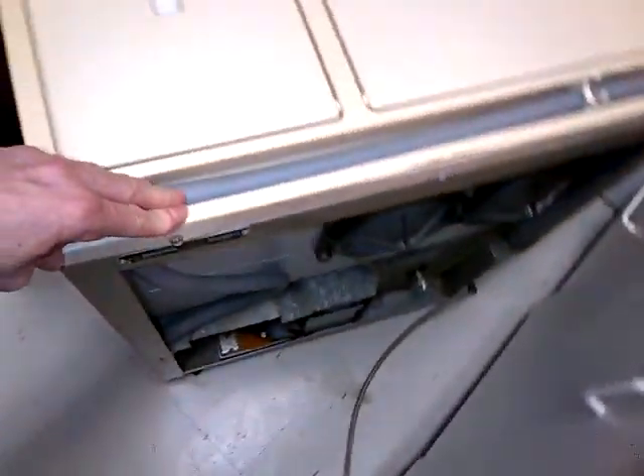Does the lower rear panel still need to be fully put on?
Yes.